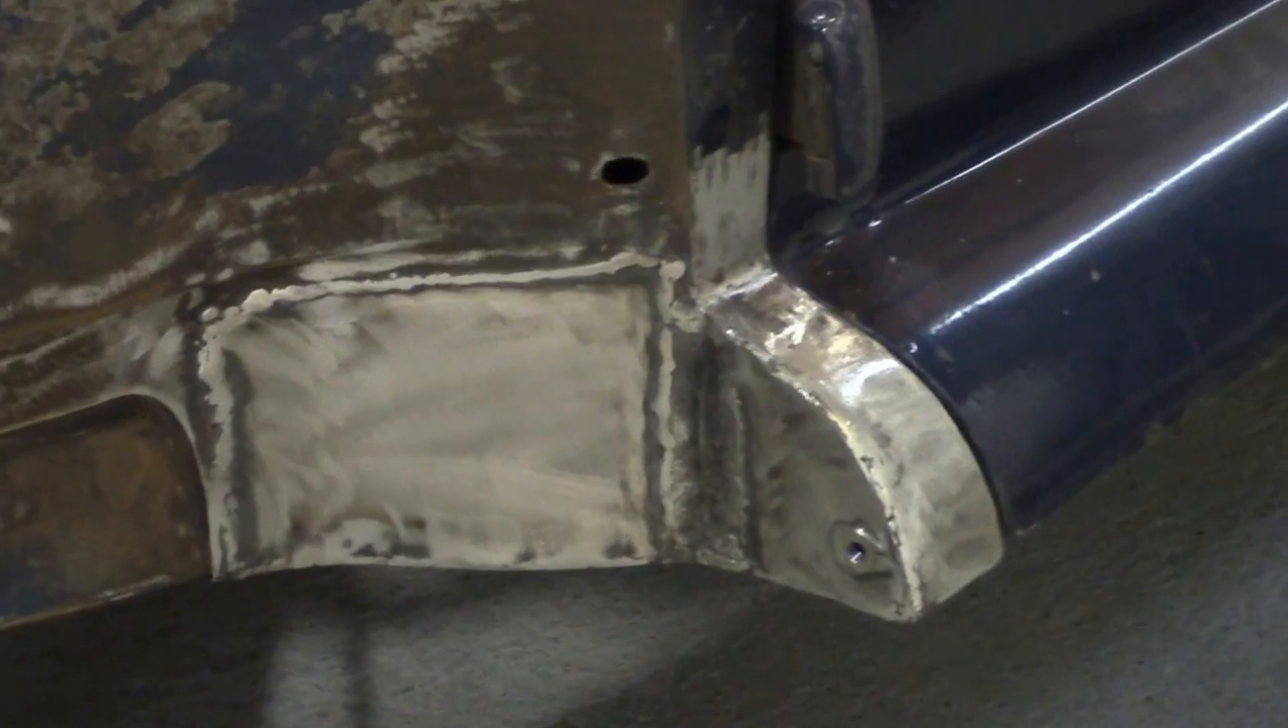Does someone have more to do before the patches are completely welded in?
No.